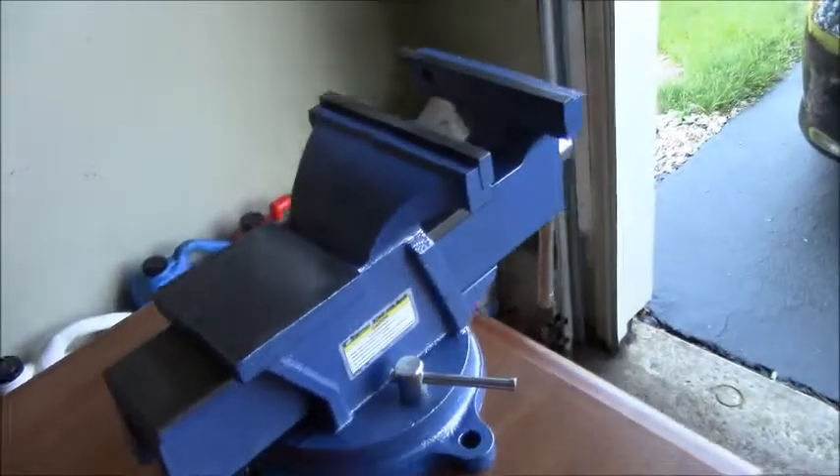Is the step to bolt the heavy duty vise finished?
No.